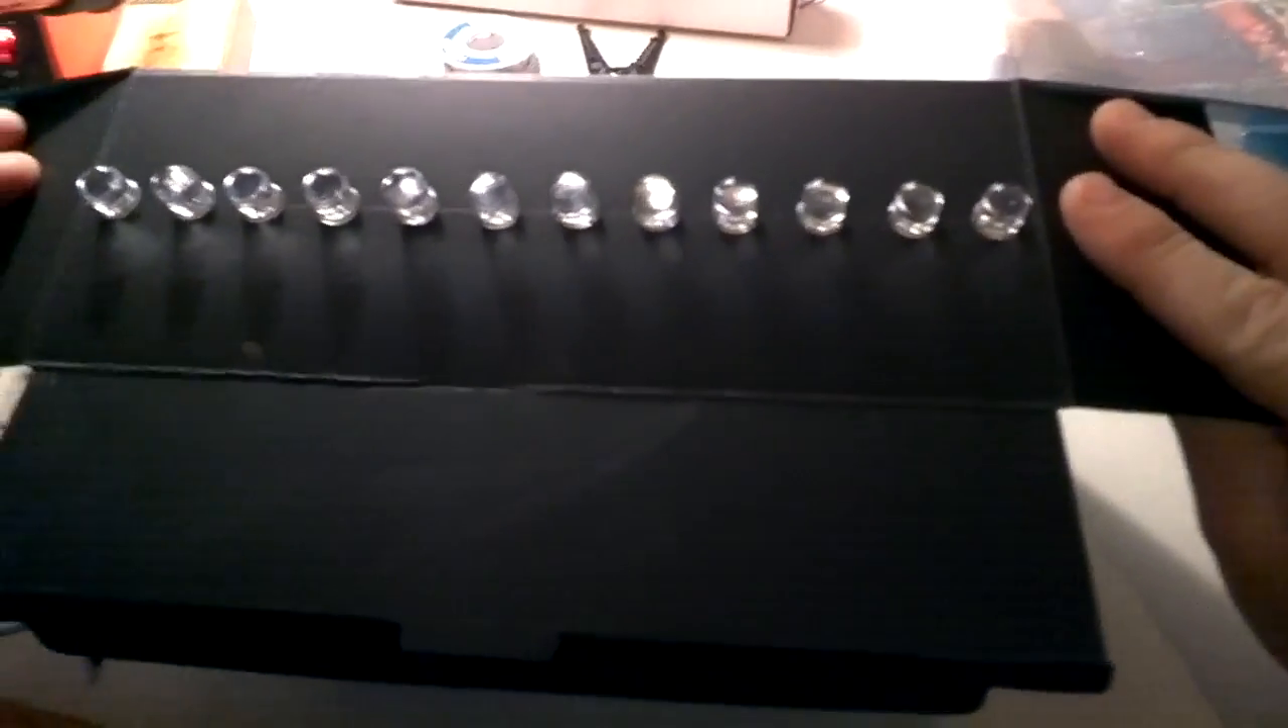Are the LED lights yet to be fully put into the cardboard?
No.